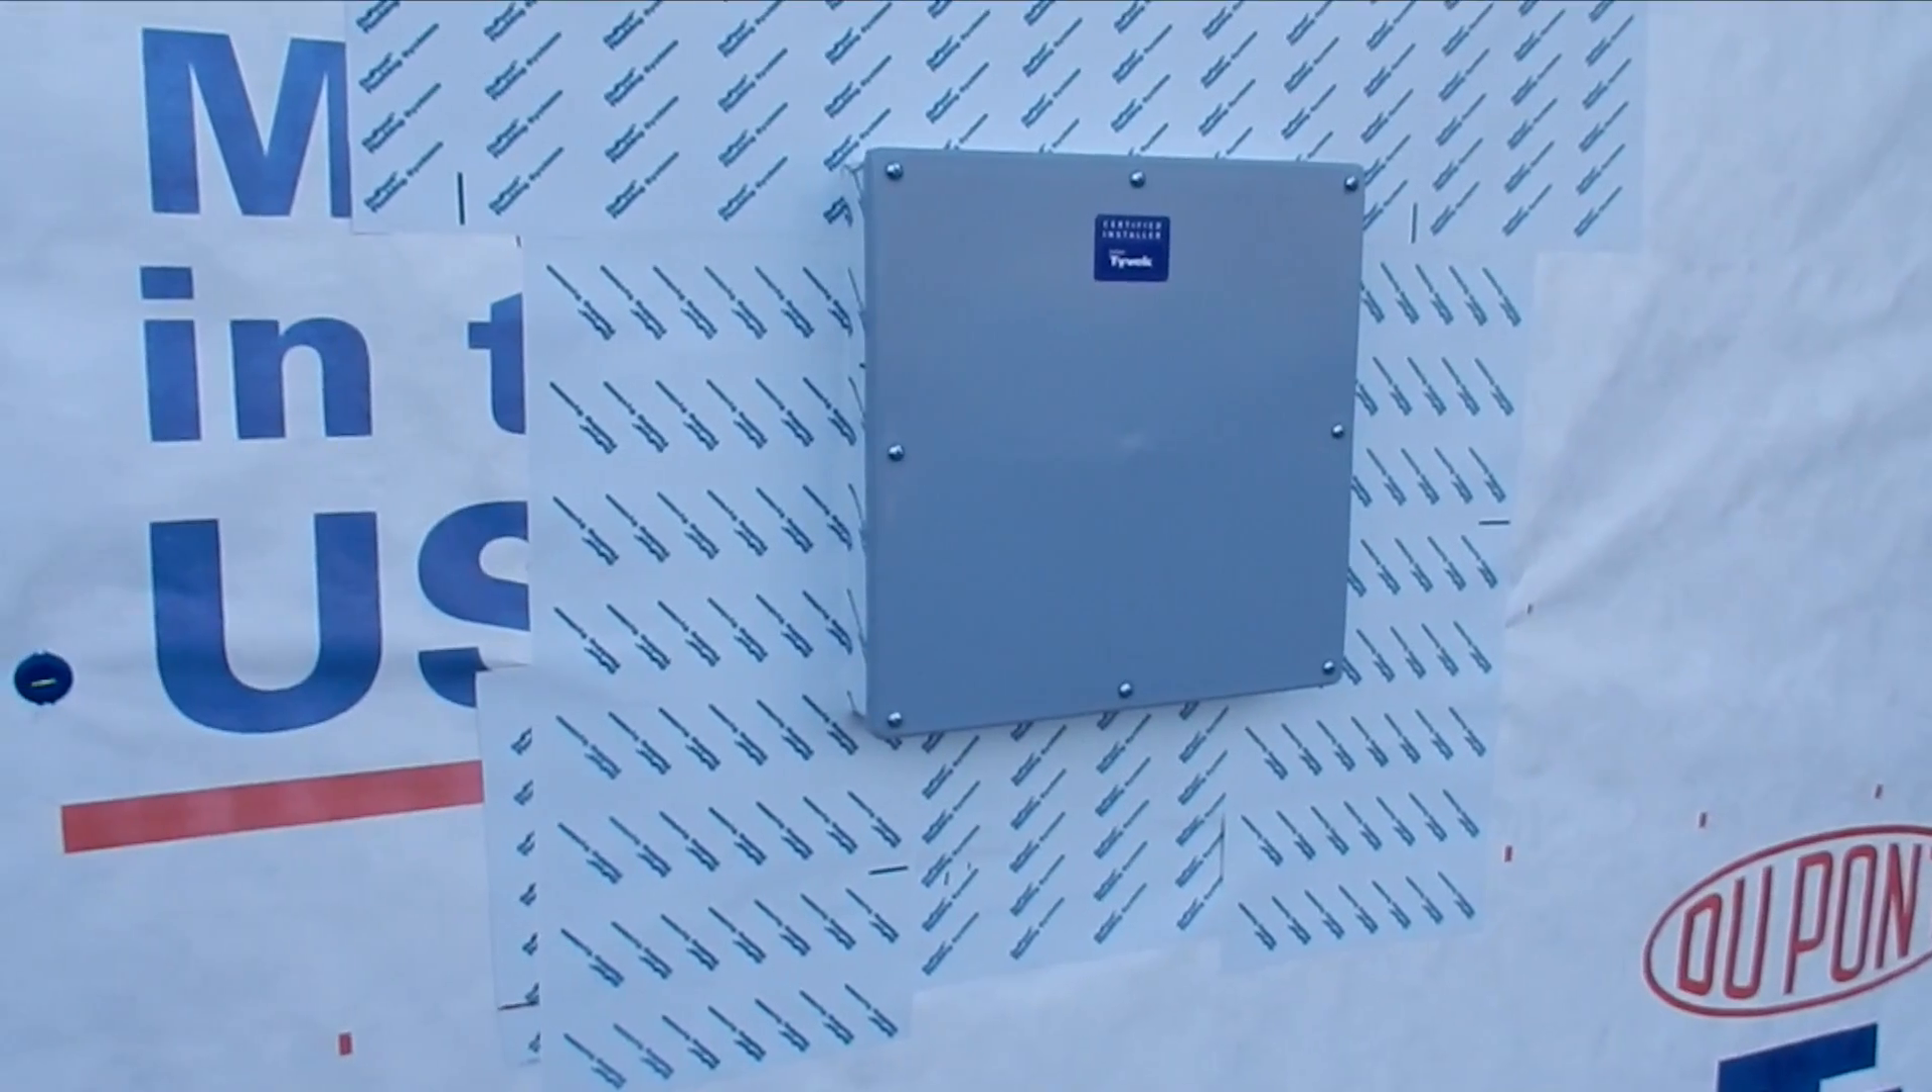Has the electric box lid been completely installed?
Yes.